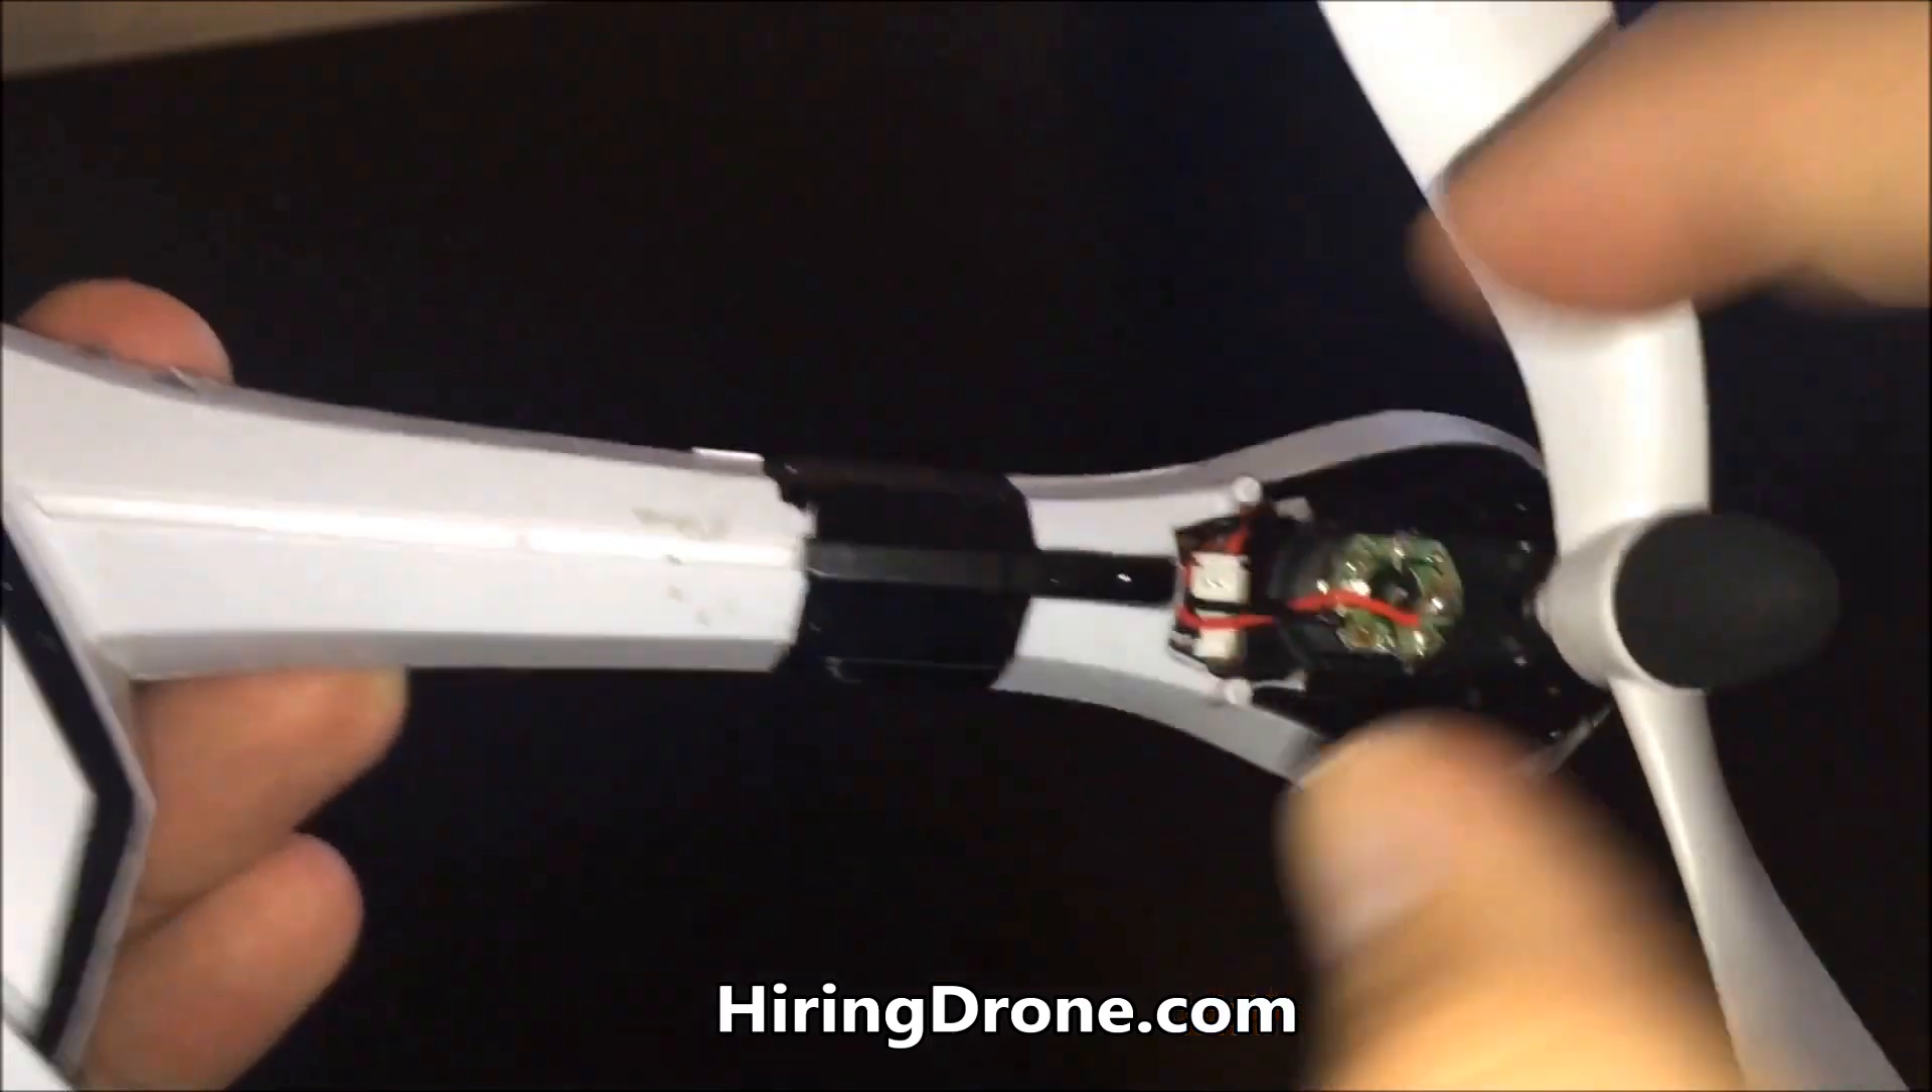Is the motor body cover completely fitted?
No.